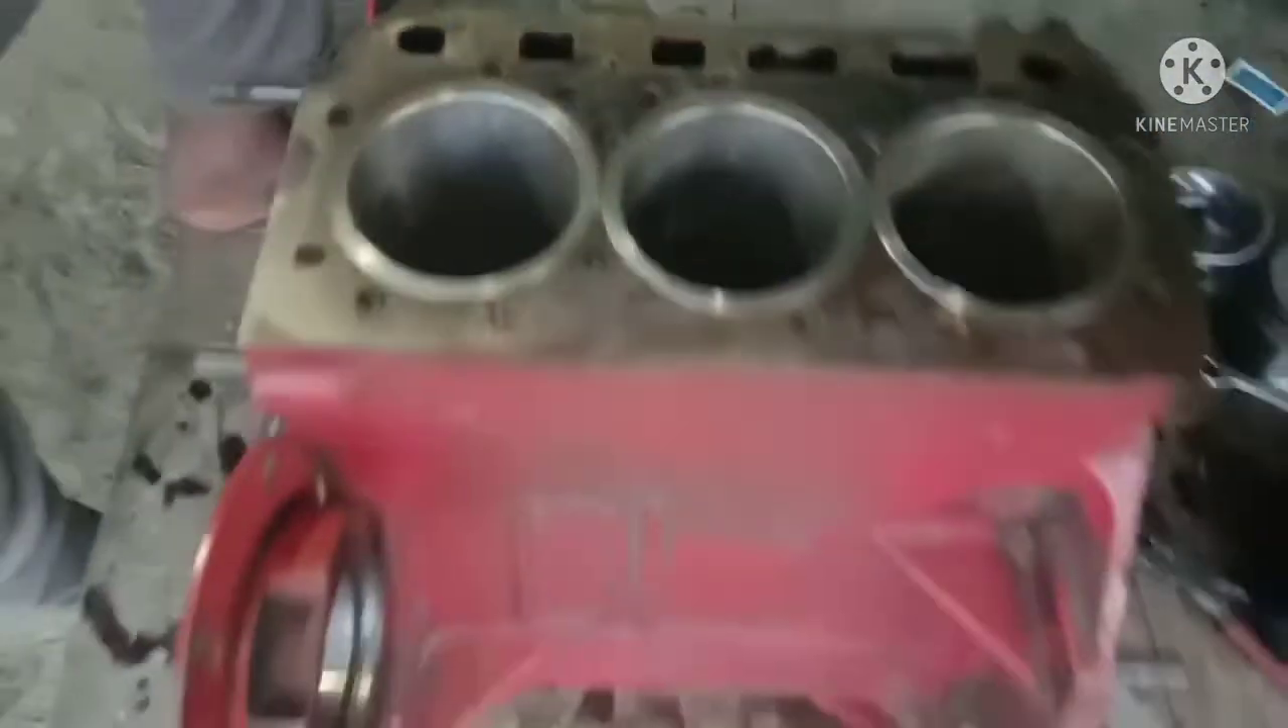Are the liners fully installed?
Yes.